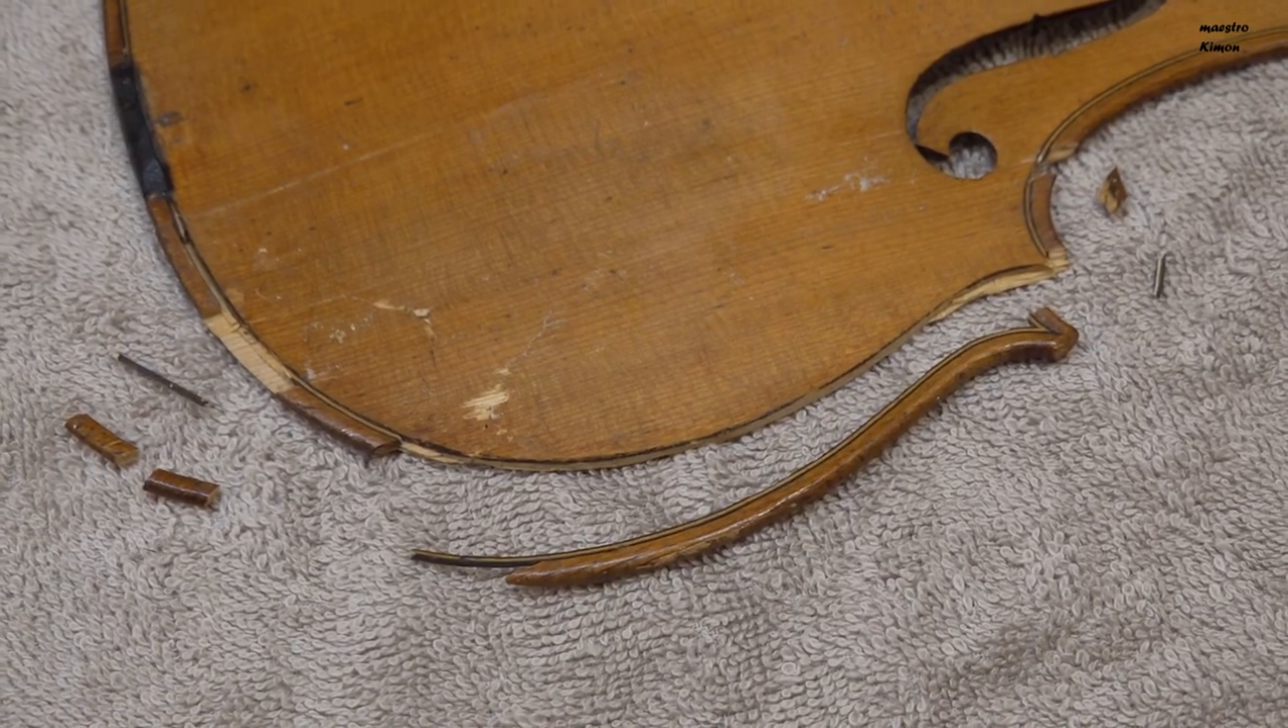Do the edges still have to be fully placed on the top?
Yes.